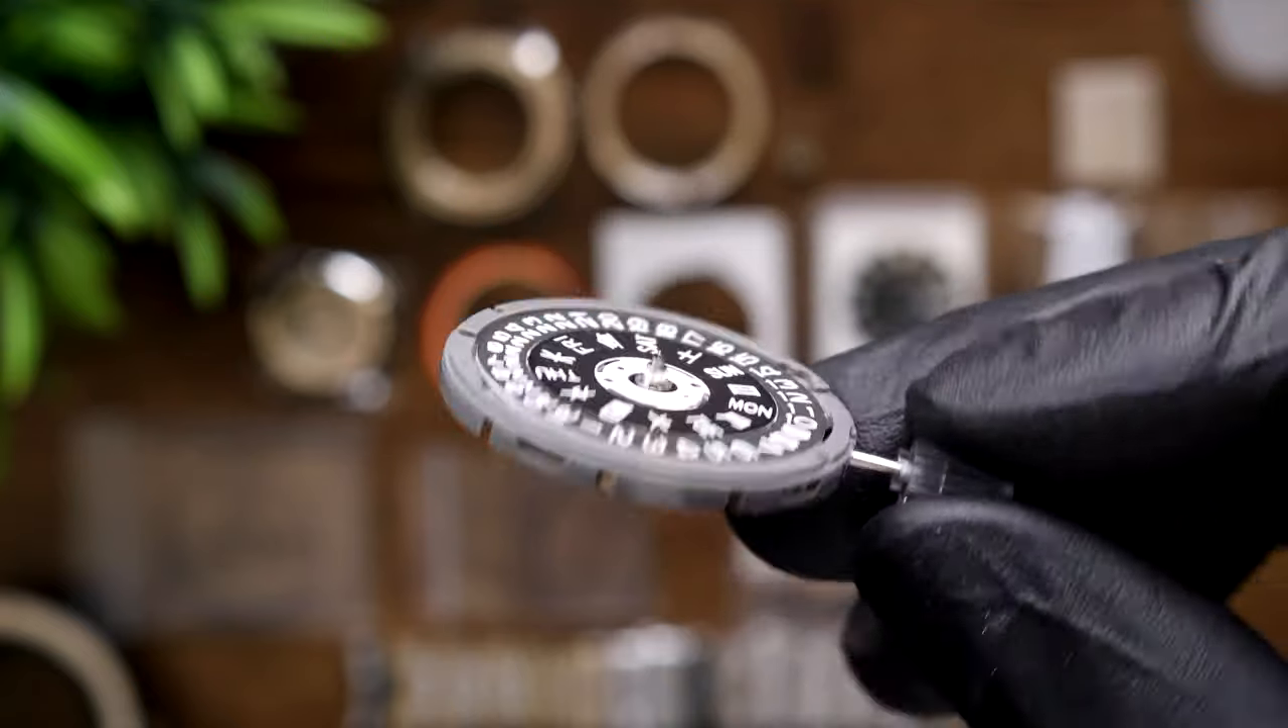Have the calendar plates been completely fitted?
Yes.